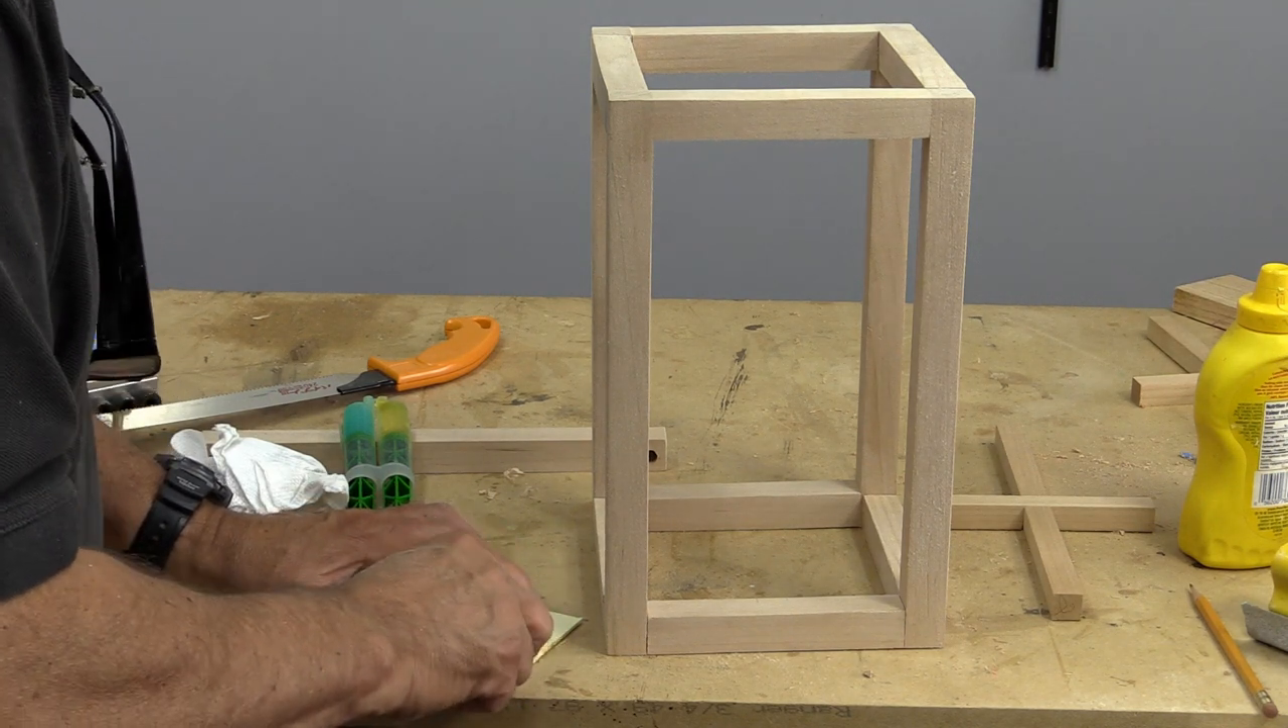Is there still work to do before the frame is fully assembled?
No.